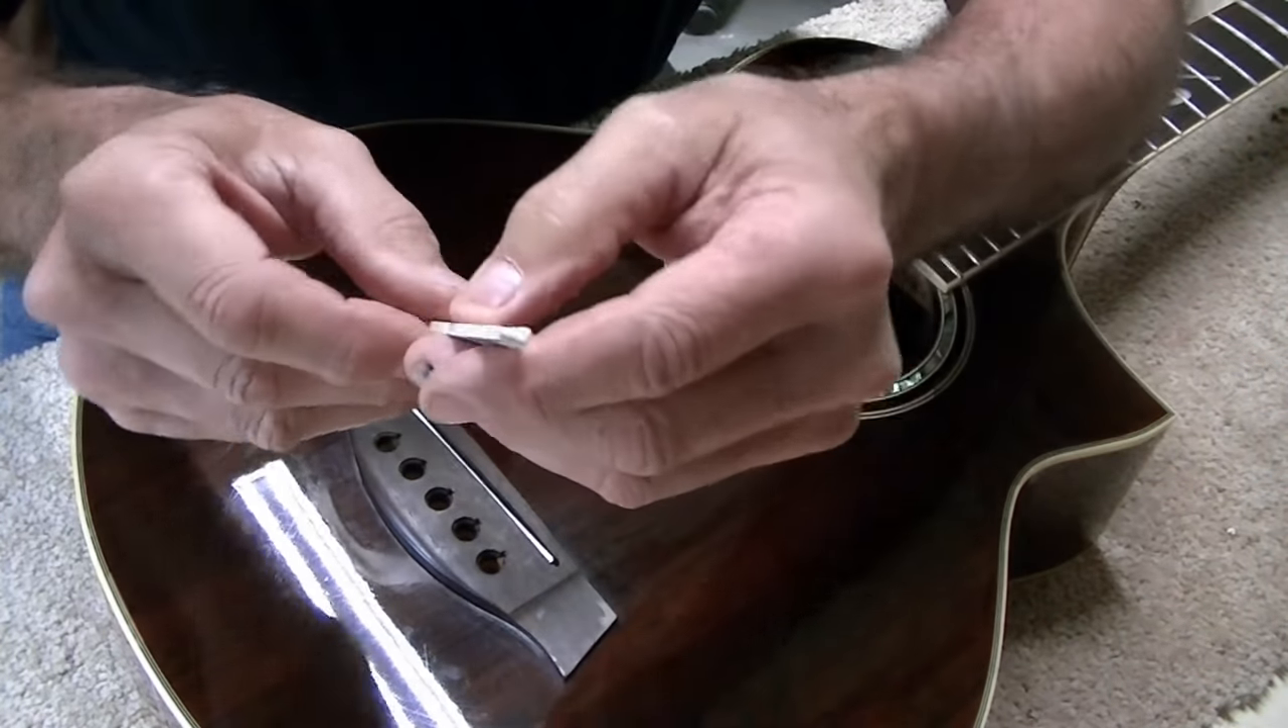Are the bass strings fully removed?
Yes.